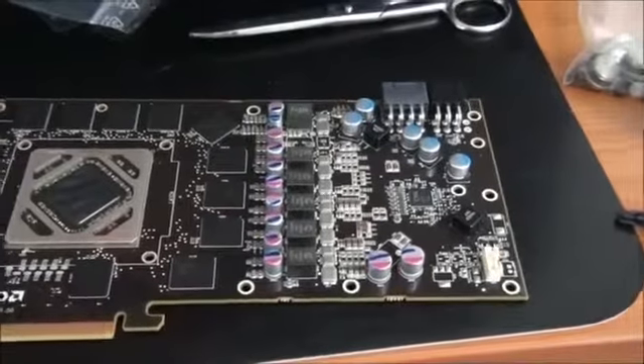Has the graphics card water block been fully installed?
No.